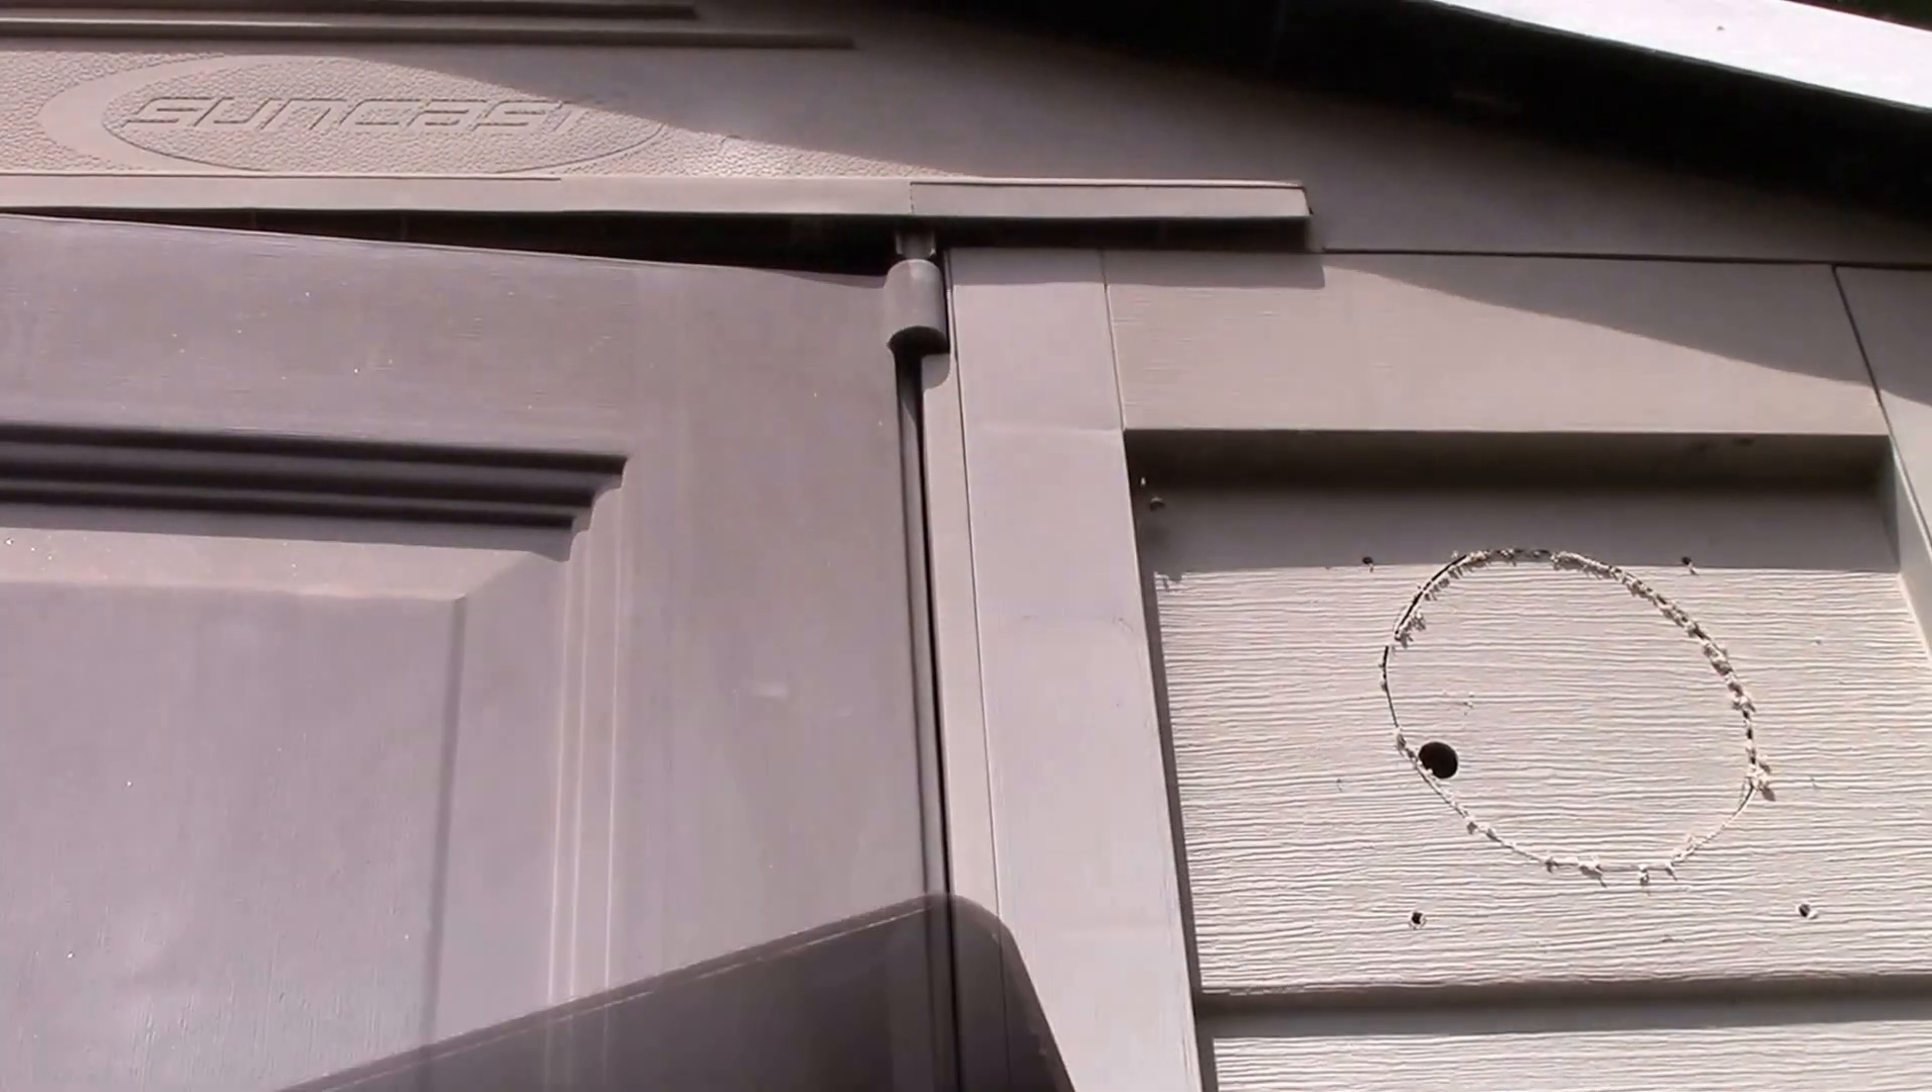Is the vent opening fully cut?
No.